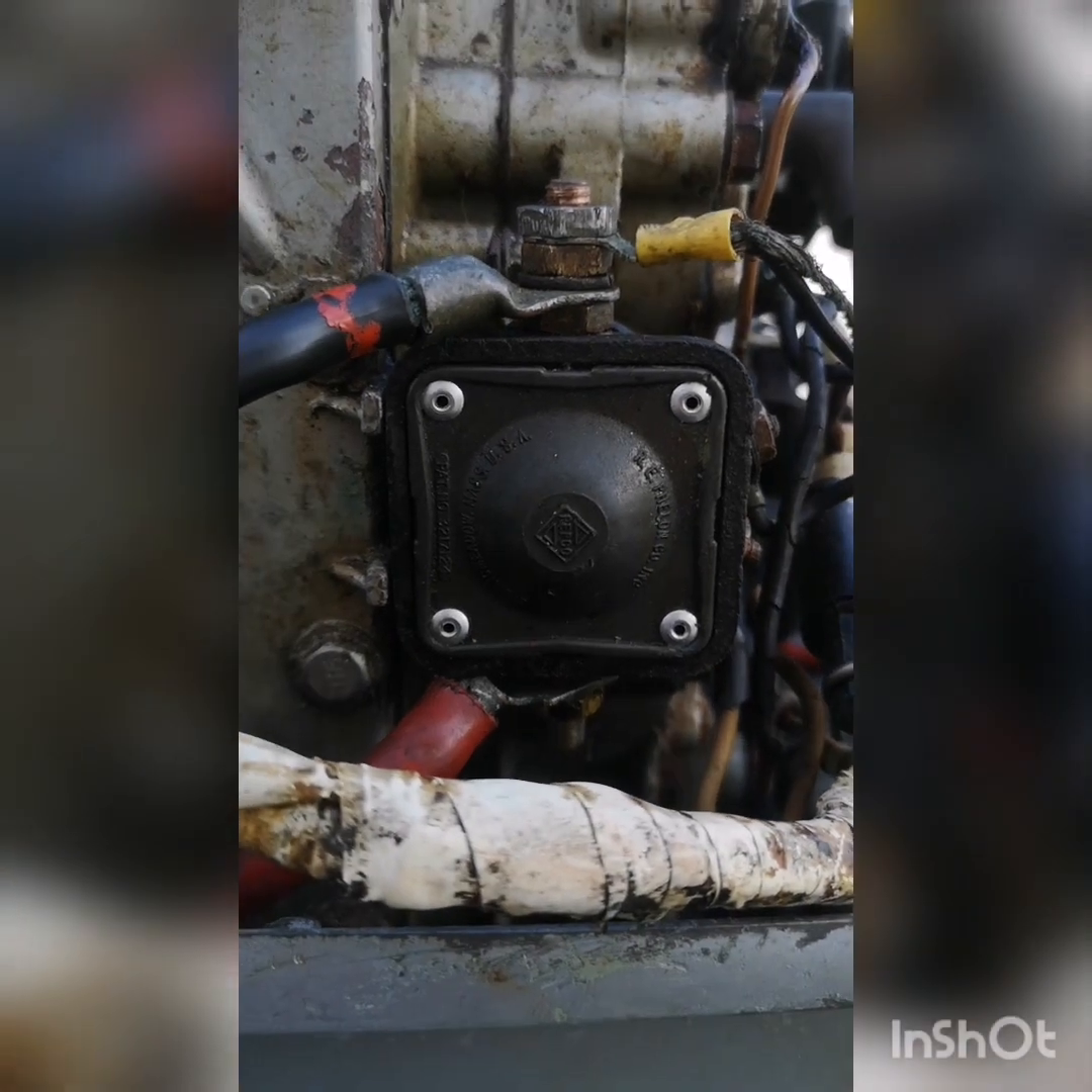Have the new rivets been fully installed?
Yes.